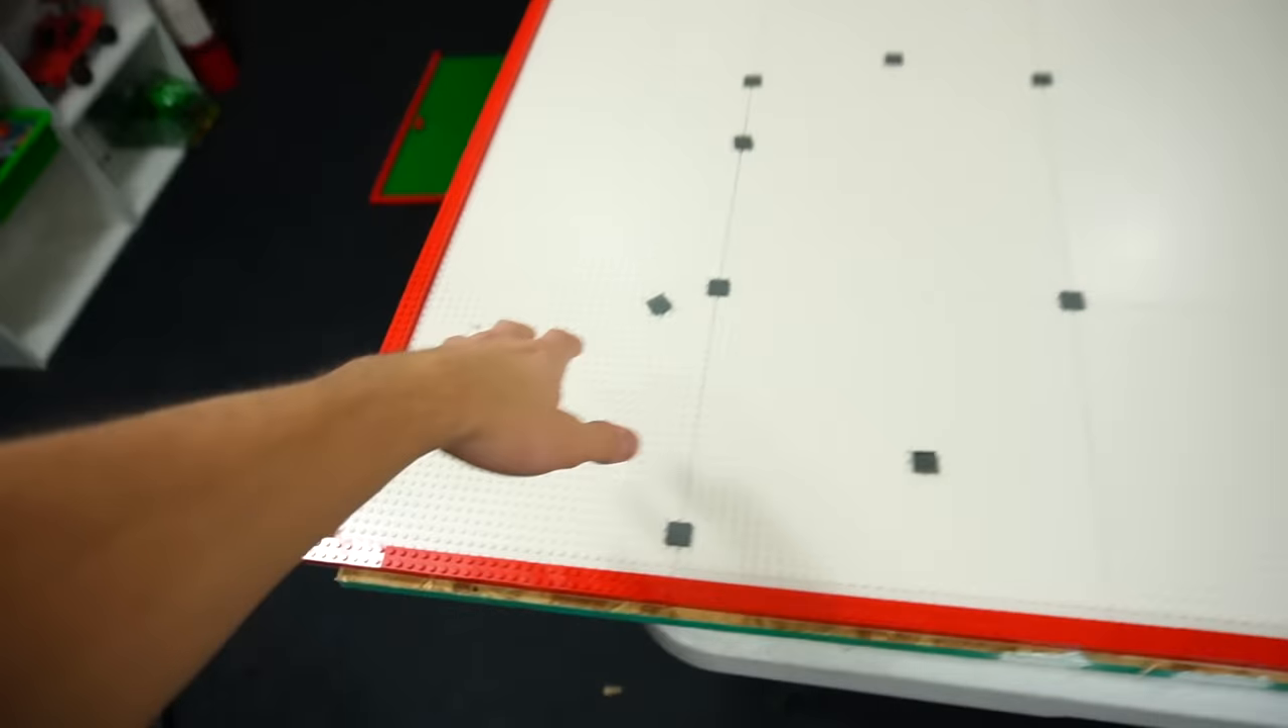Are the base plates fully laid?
Yes.